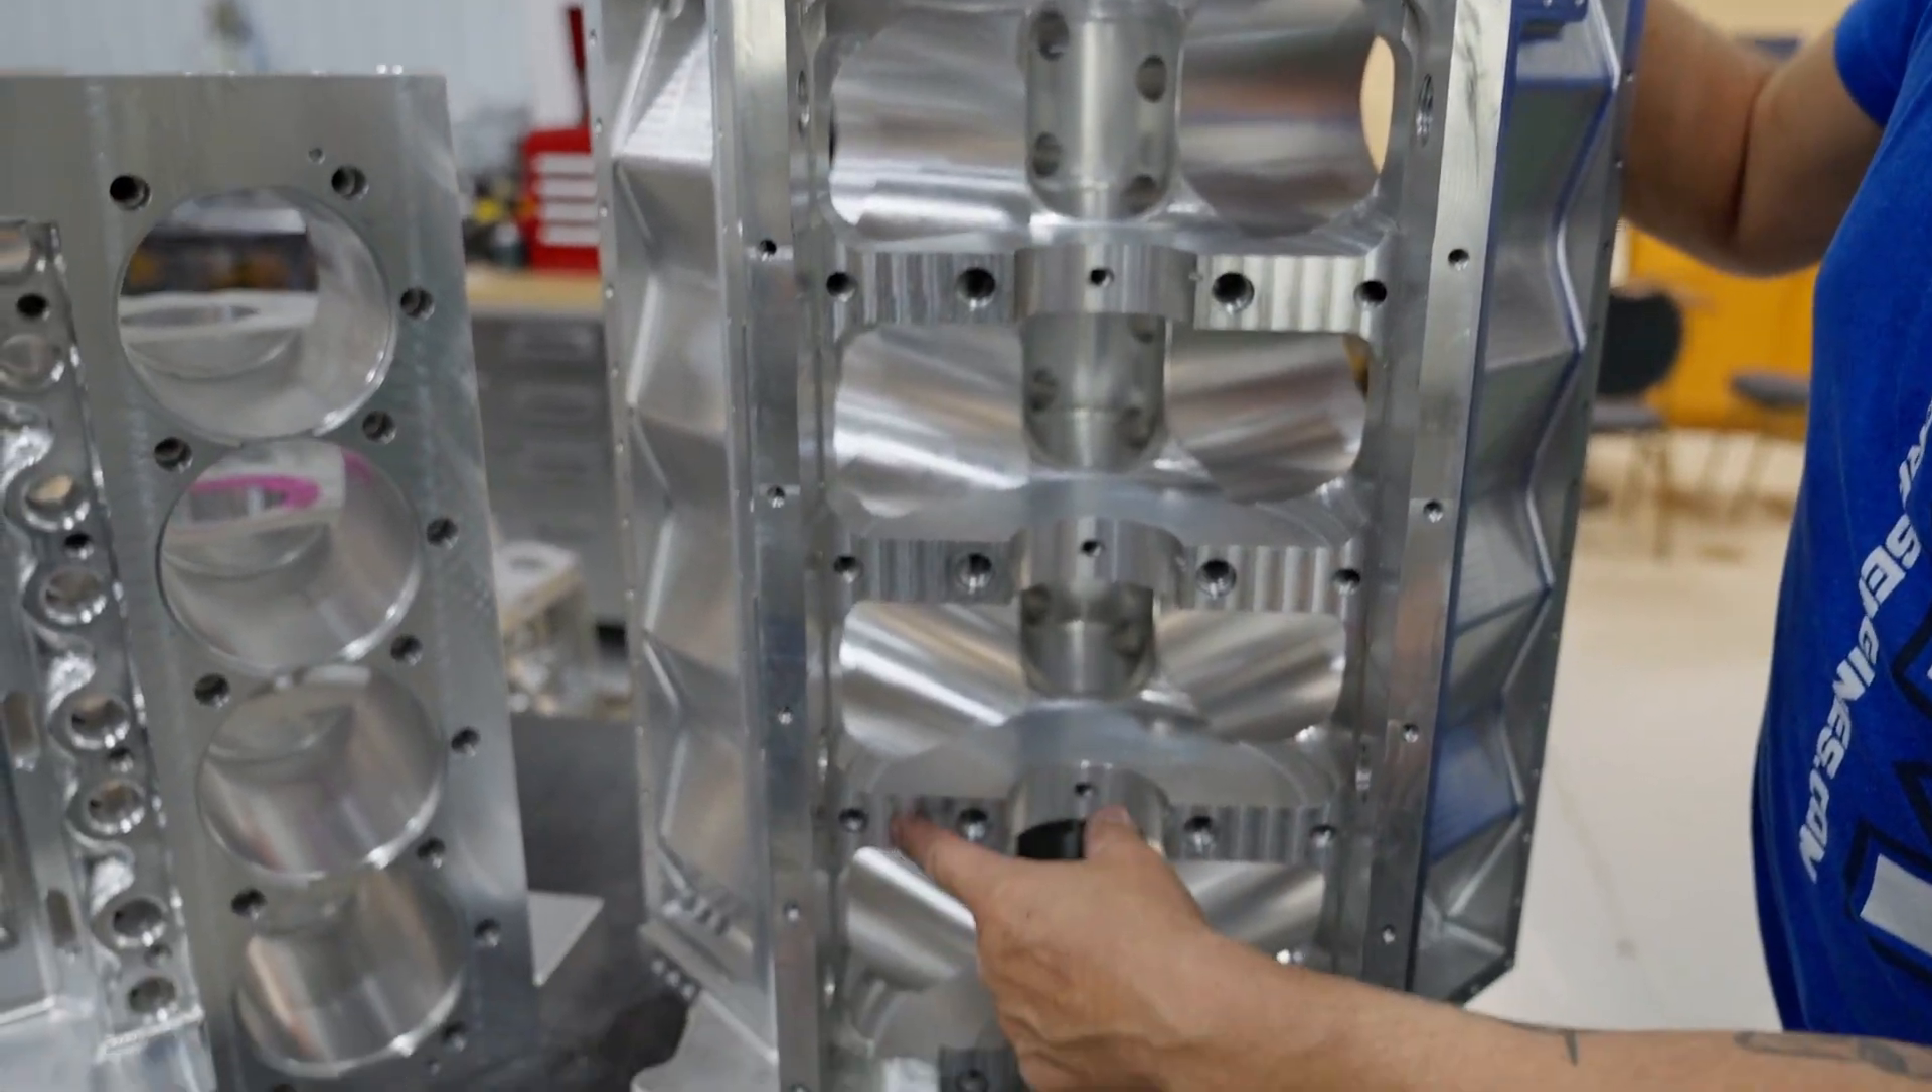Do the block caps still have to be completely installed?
Yes.